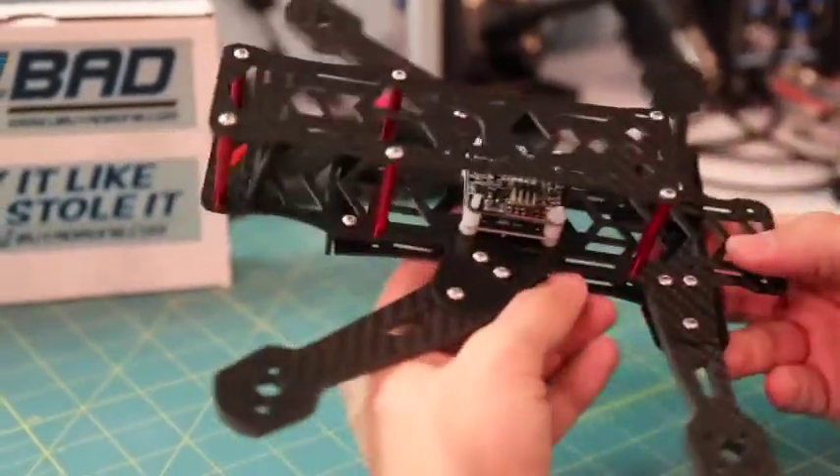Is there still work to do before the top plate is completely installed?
No.